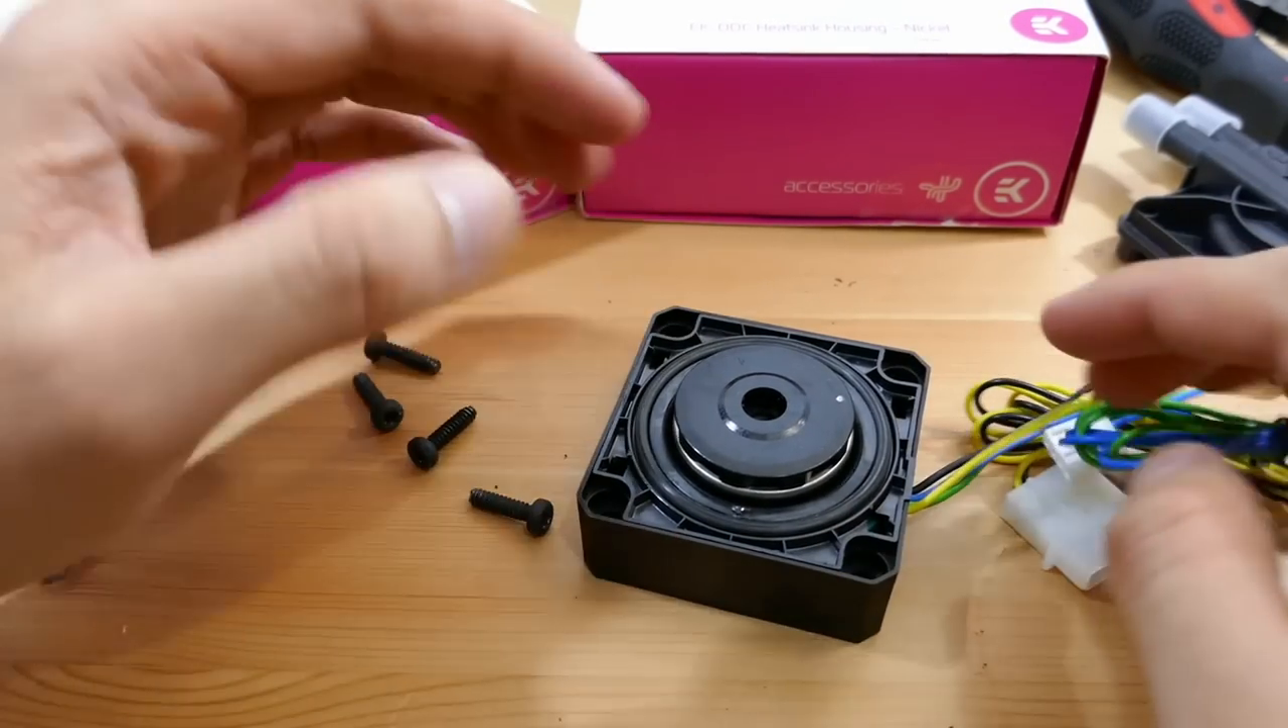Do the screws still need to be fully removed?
No.